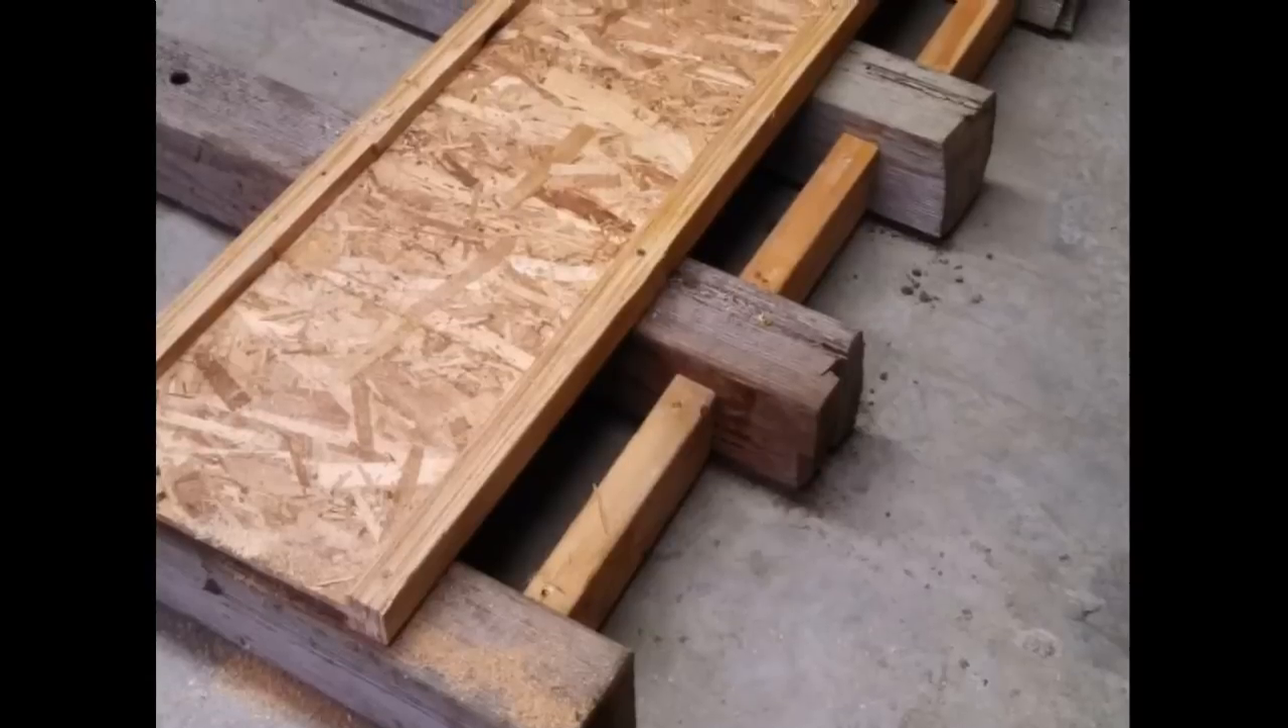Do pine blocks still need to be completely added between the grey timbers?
No.